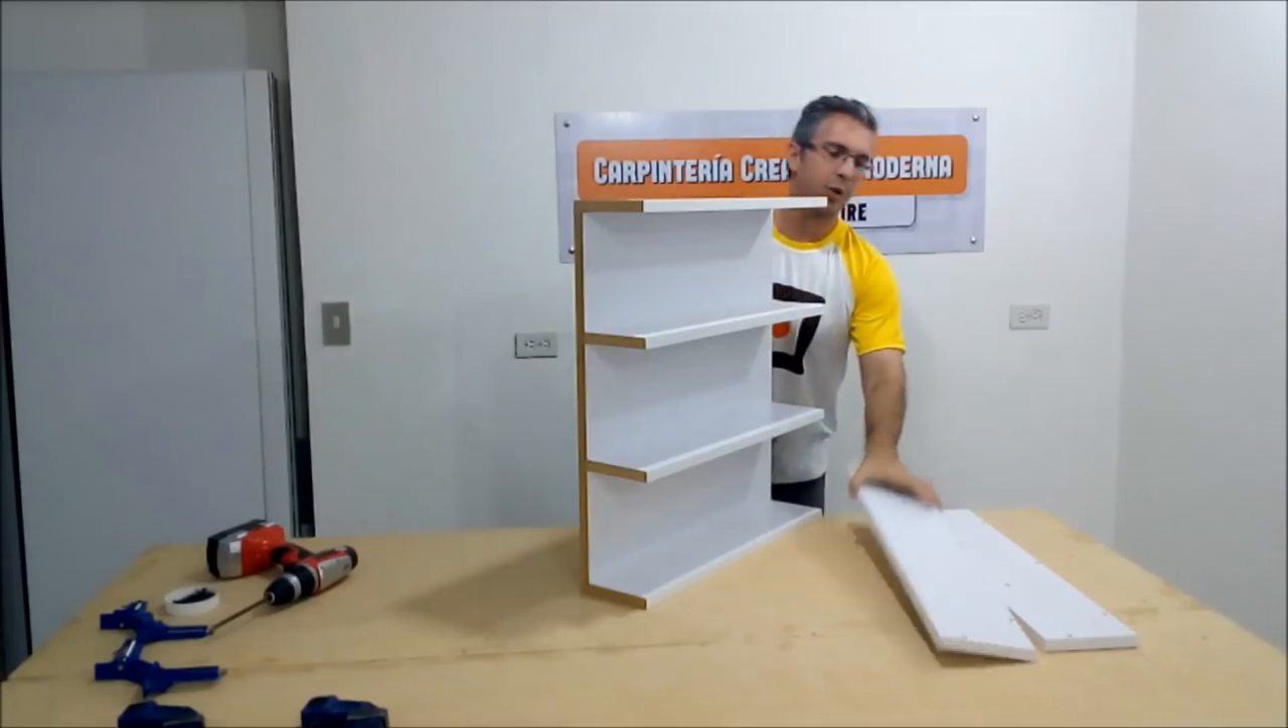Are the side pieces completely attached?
No.